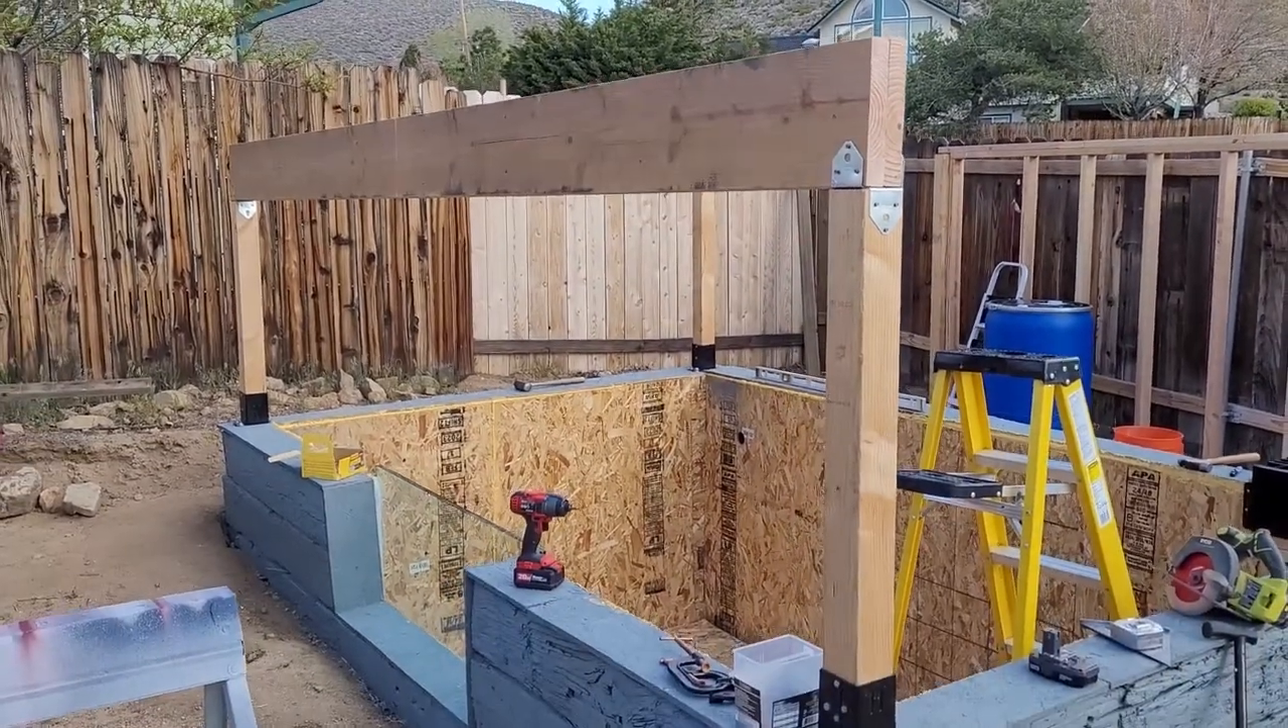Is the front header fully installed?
Yes.